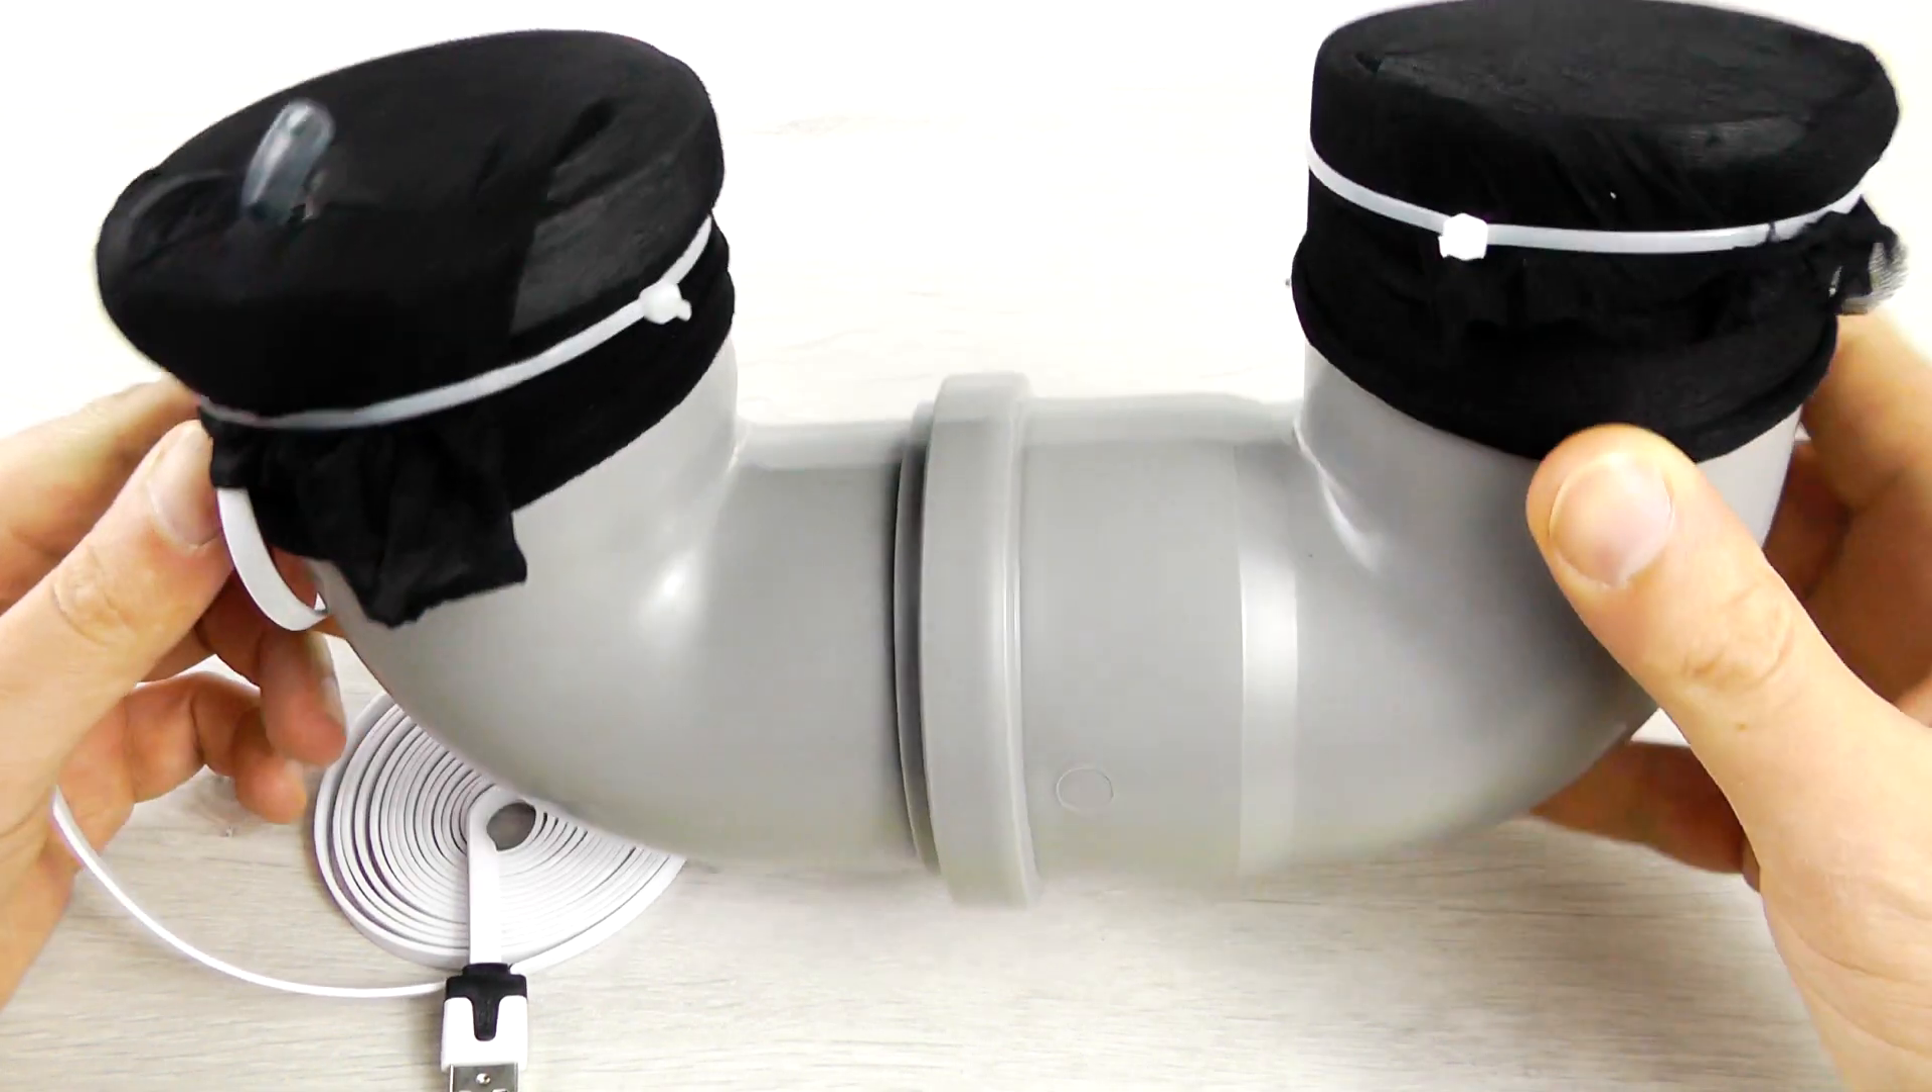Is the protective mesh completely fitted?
Yes.